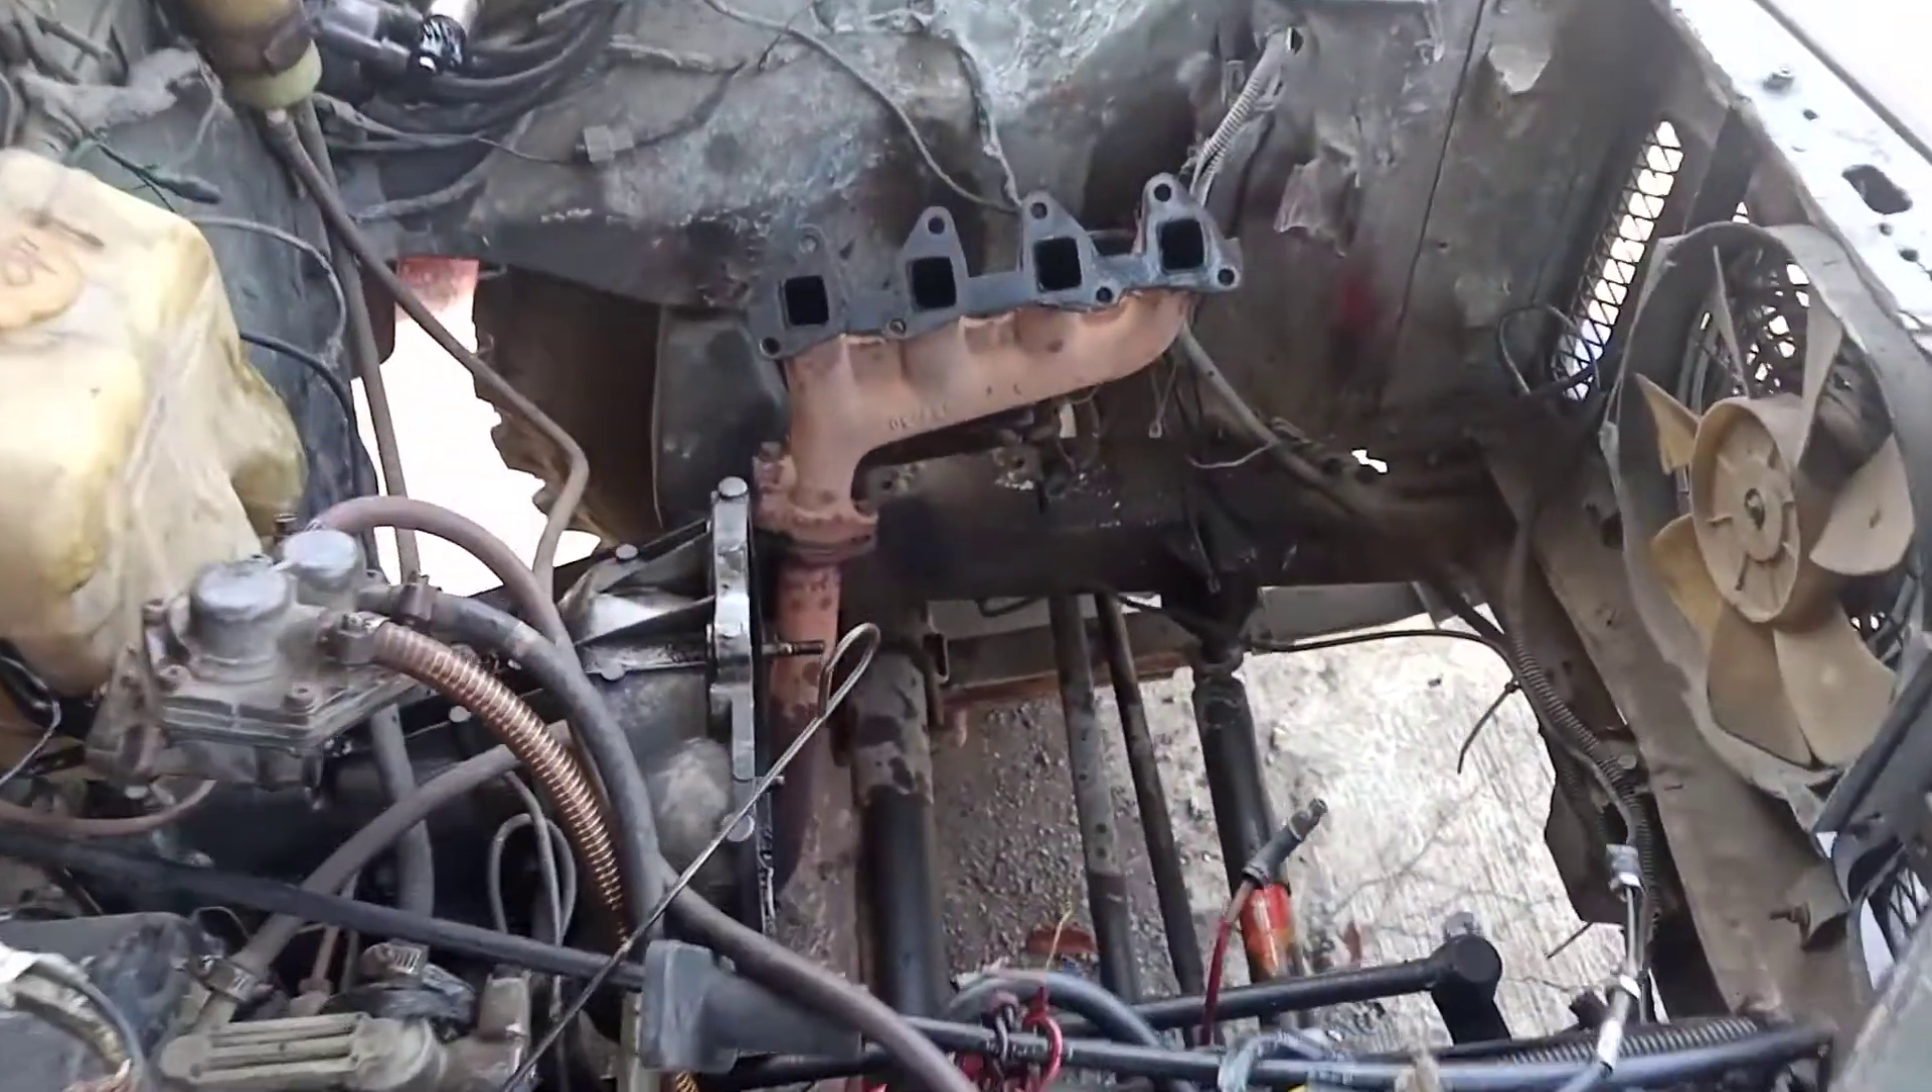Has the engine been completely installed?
No.